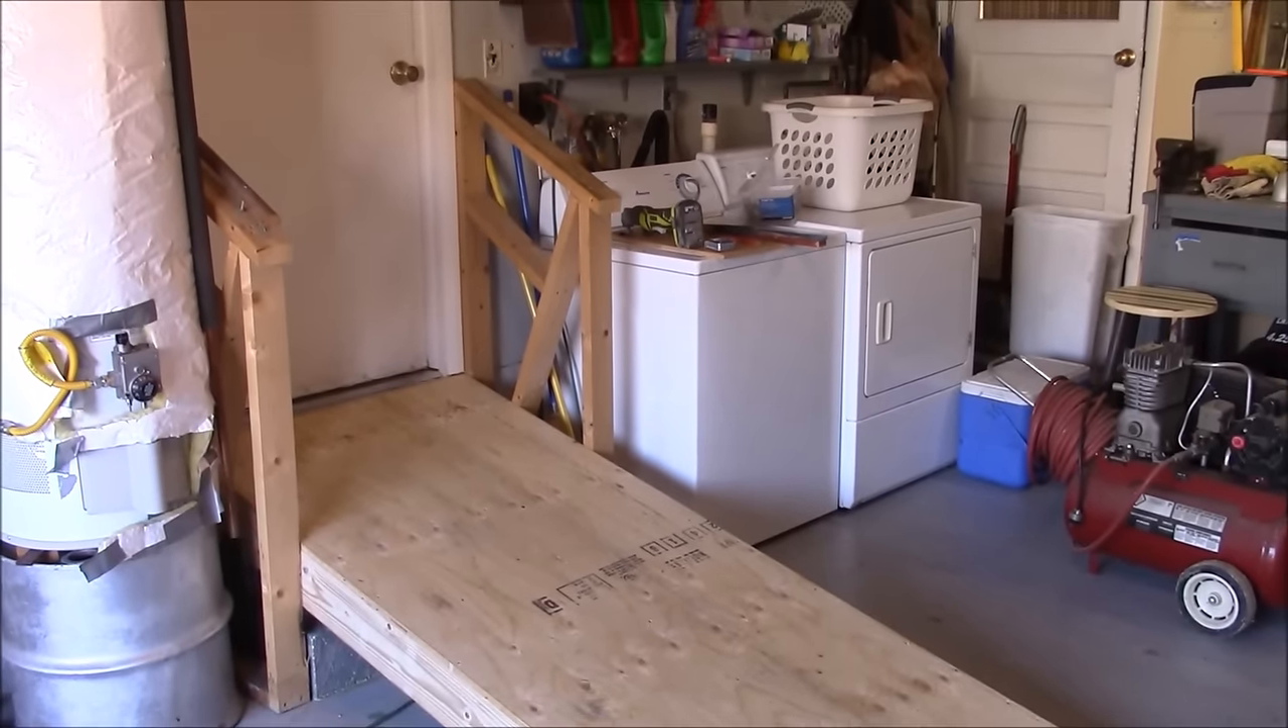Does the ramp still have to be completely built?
No.